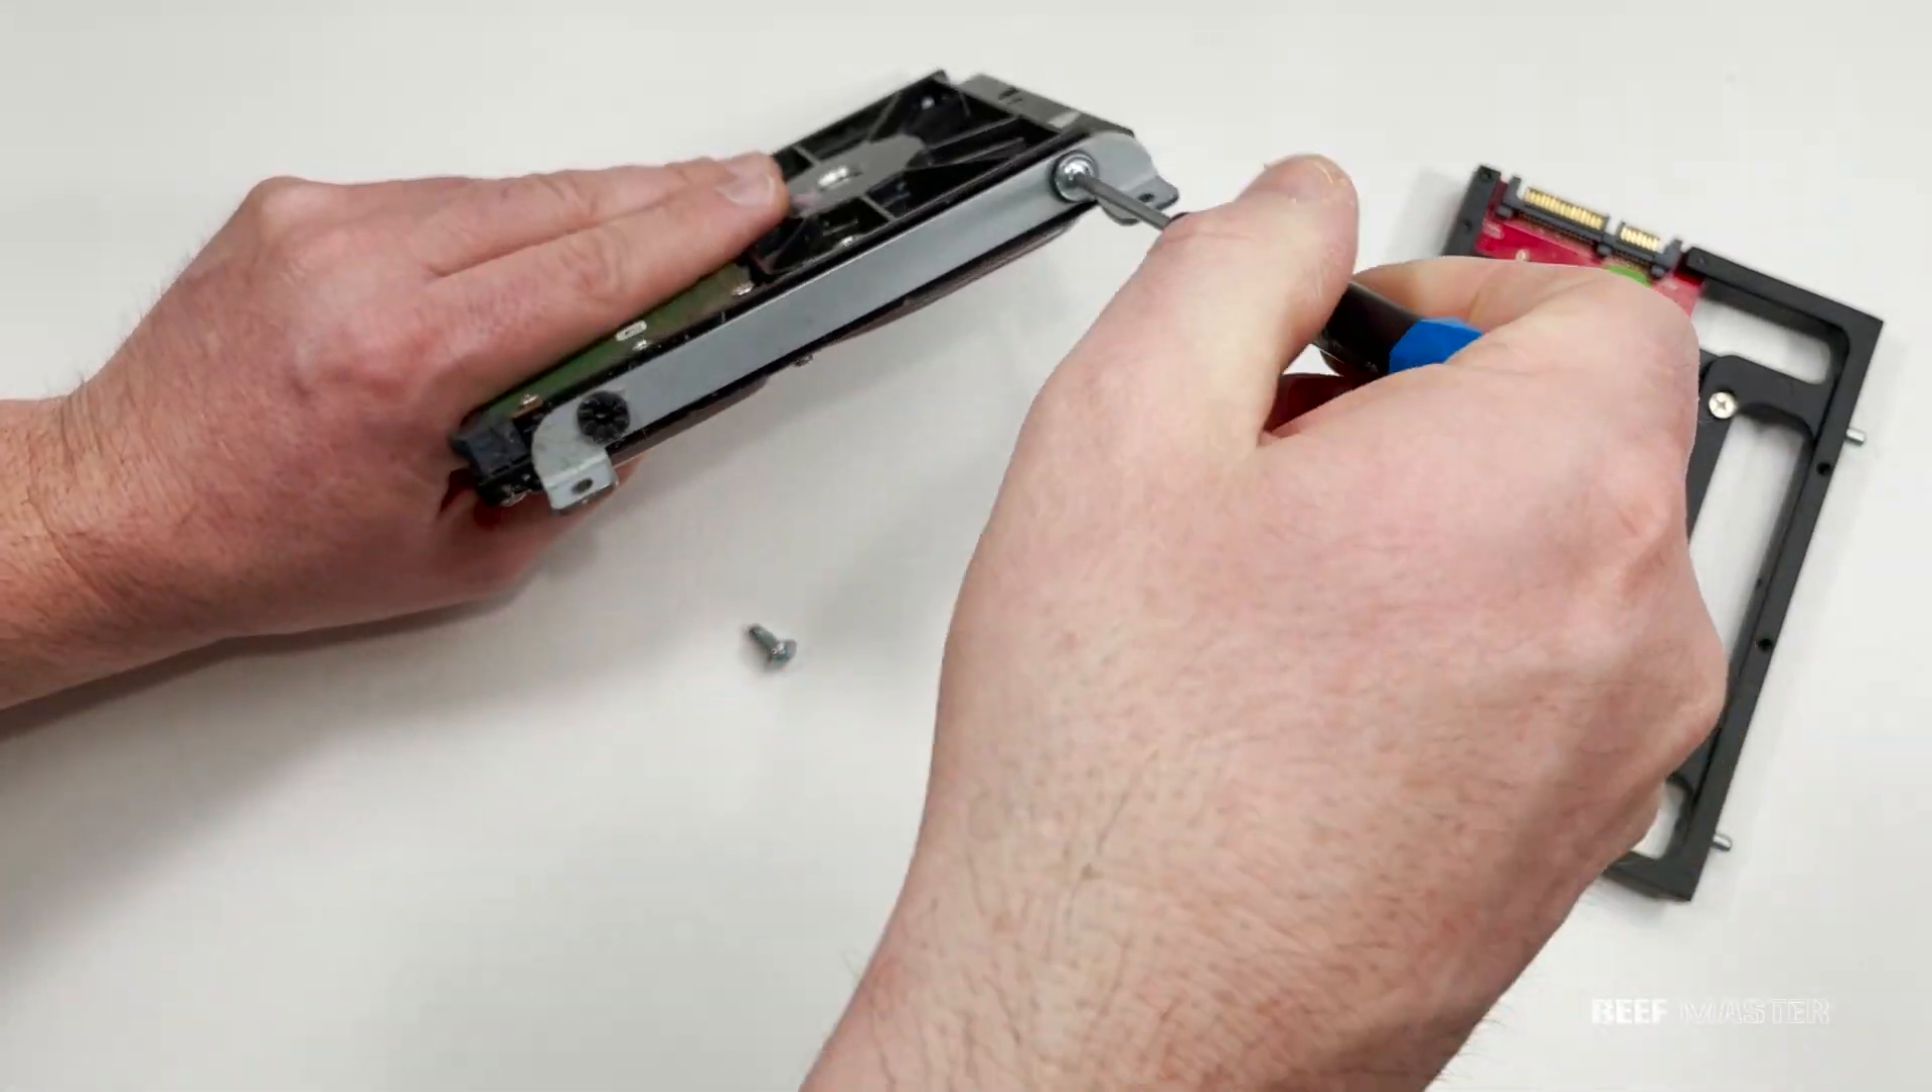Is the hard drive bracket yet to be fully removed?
Yes.